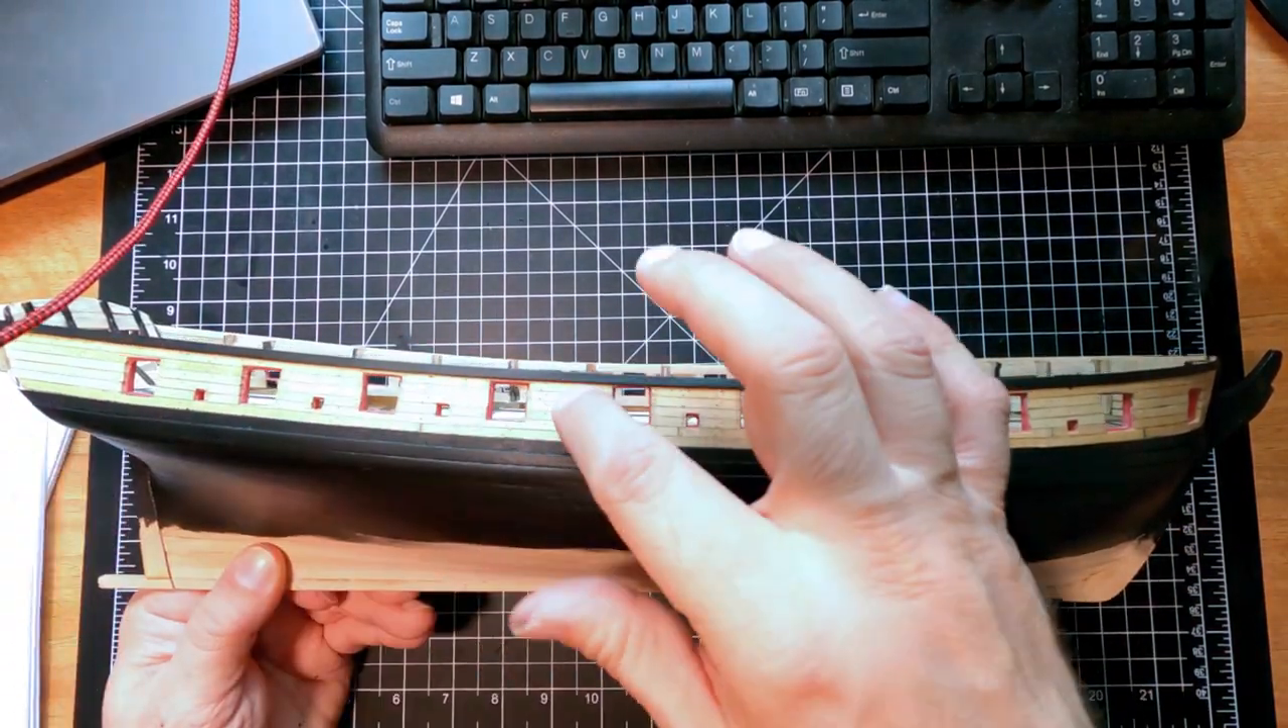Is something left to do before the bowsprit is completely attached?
Yes.